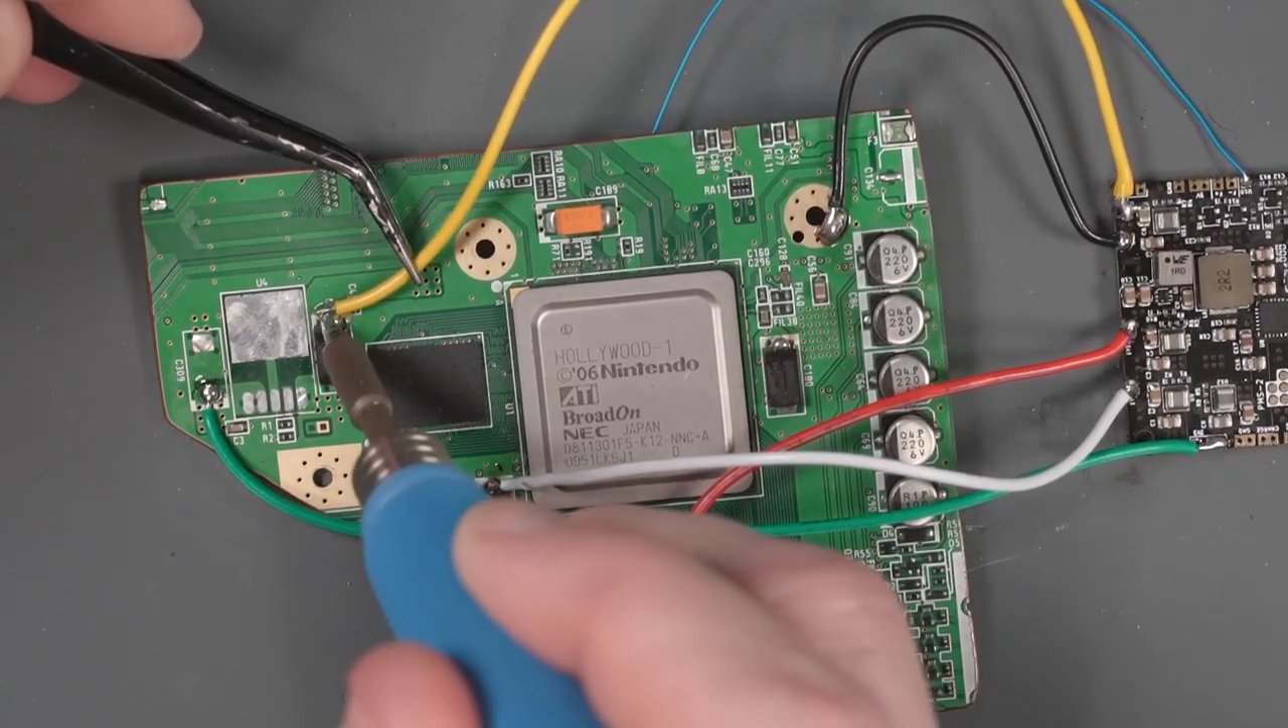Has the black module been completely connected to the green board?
No.